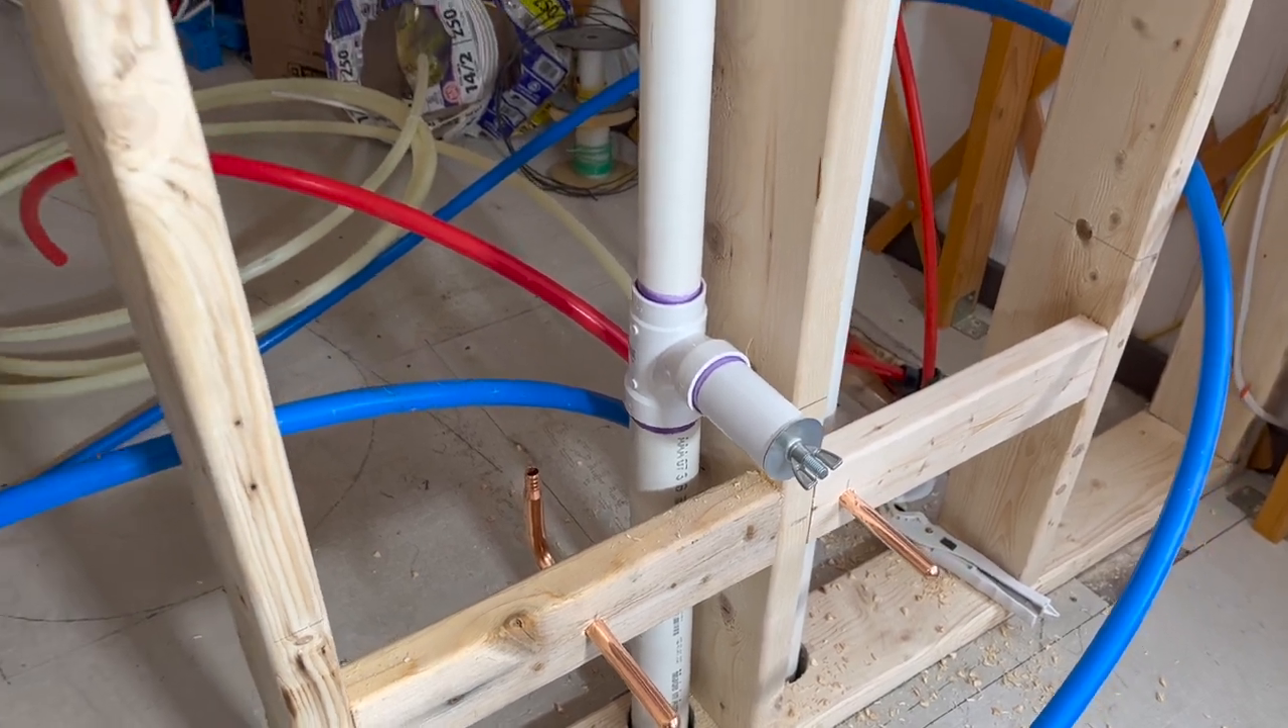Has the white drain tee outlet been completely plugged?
Yes.